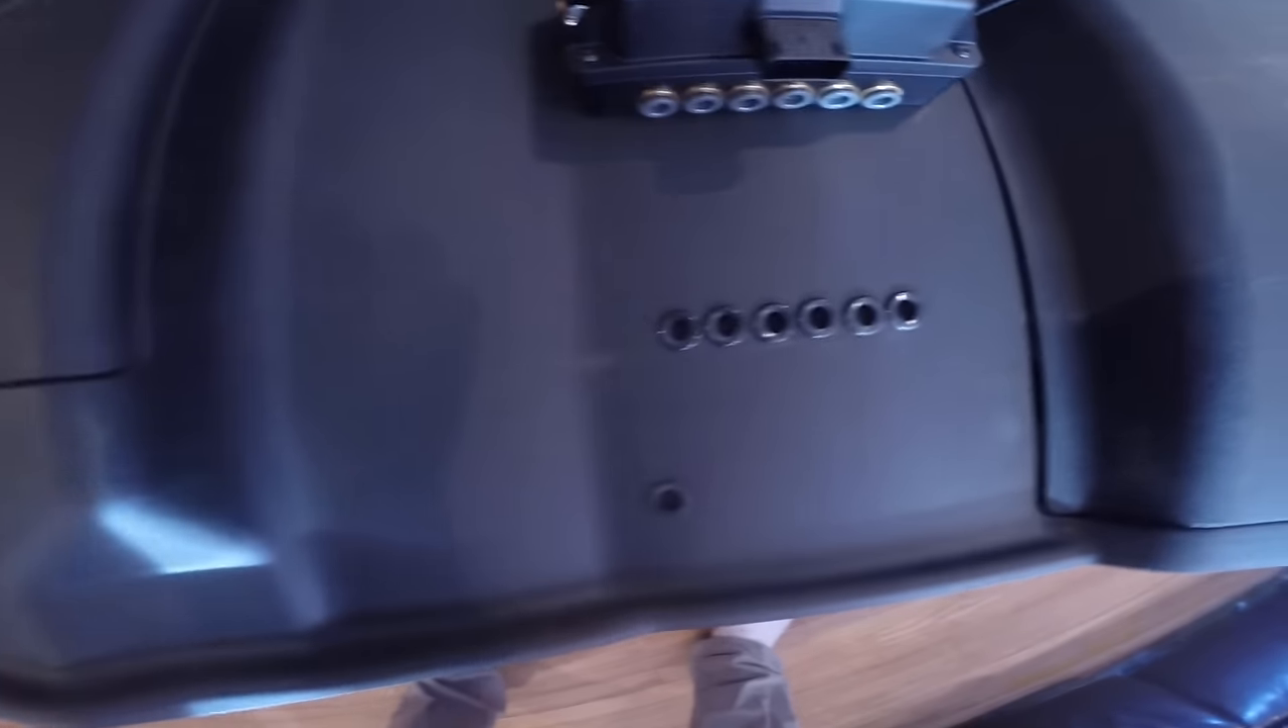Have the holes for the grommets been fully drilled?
Yes.